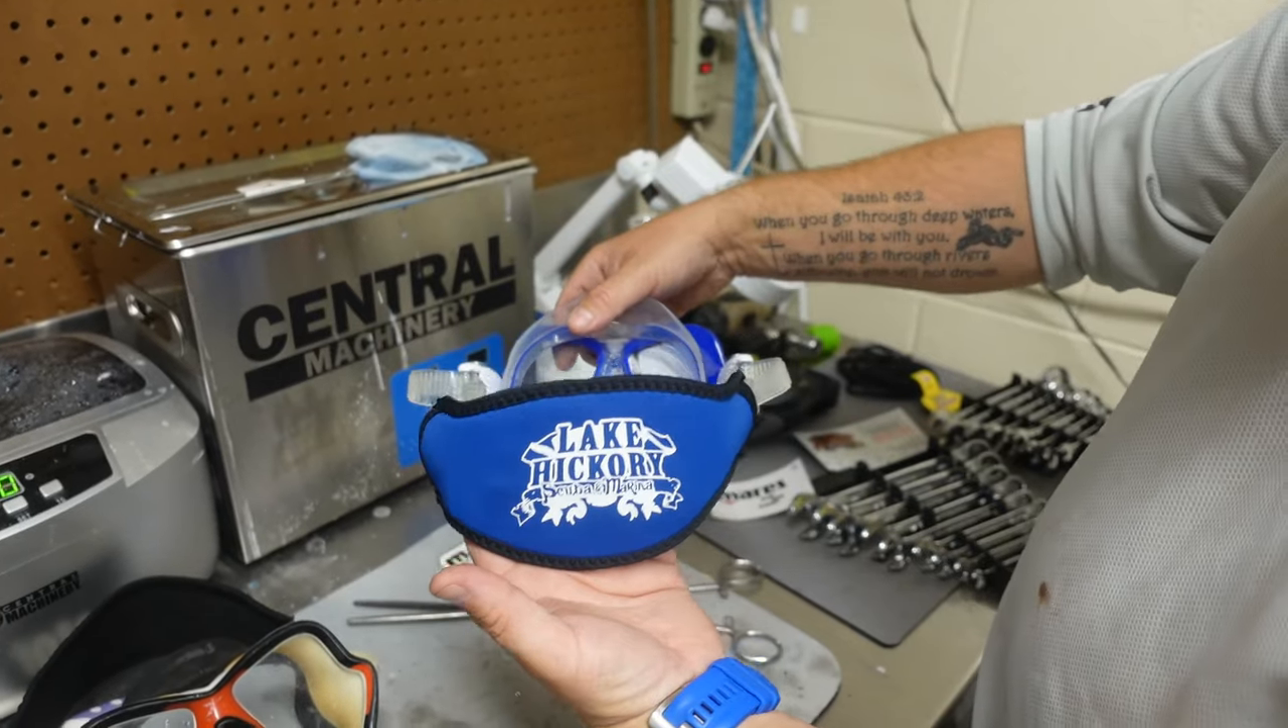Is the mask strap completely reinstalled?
Yes.